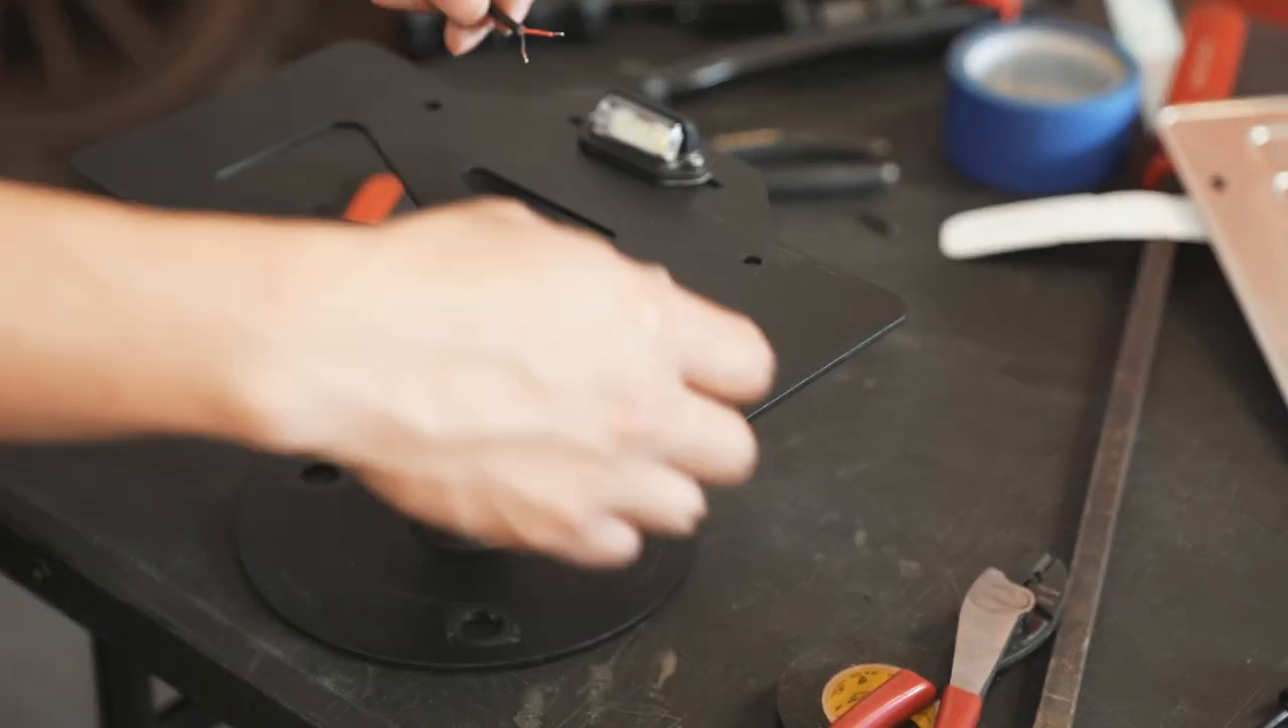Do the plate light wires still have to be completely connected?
Yes.